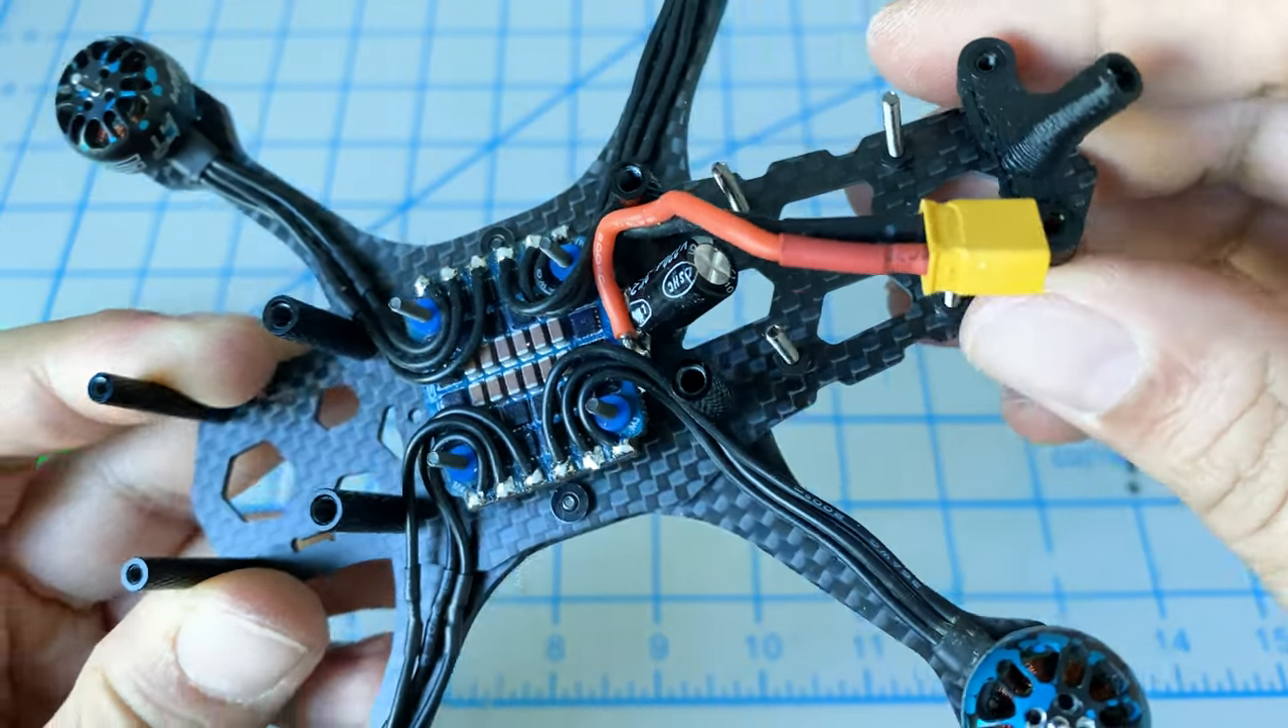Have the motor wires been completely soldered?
Yes.